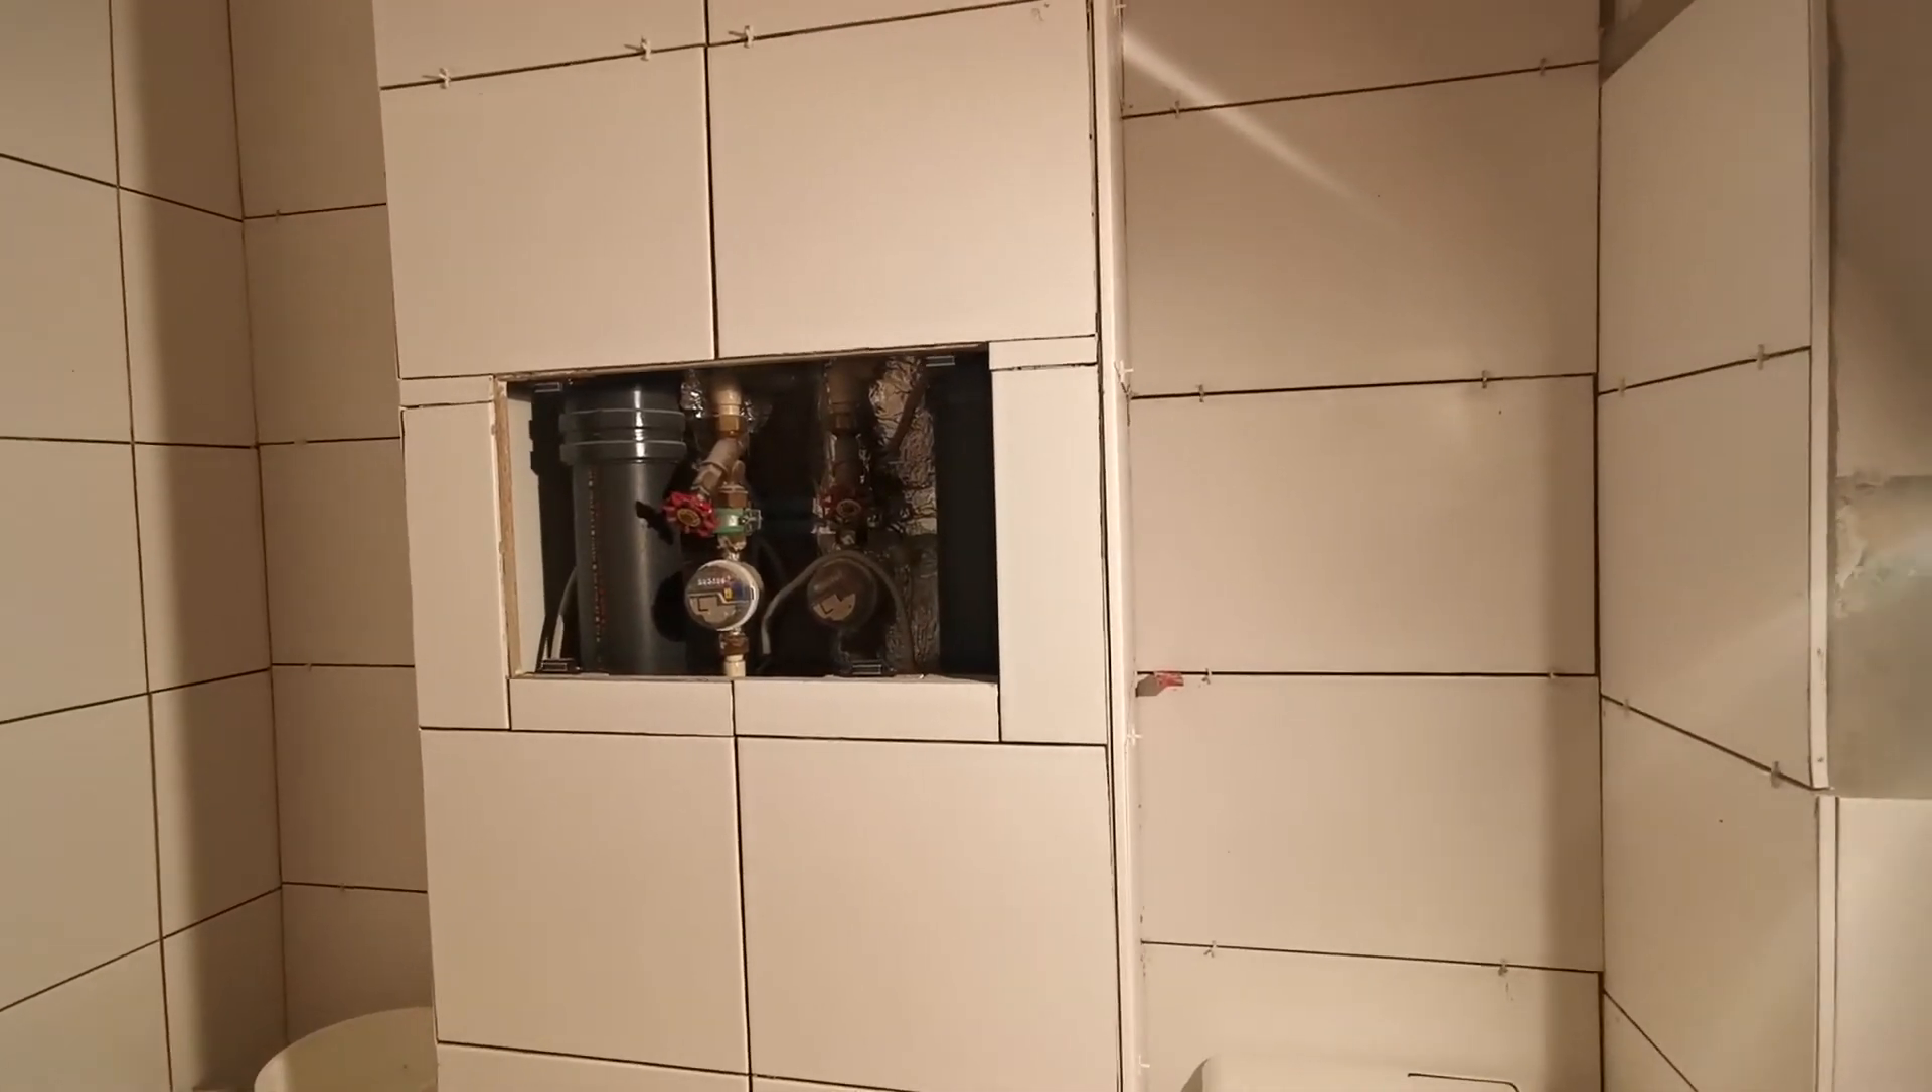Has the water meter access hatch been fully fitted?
No.